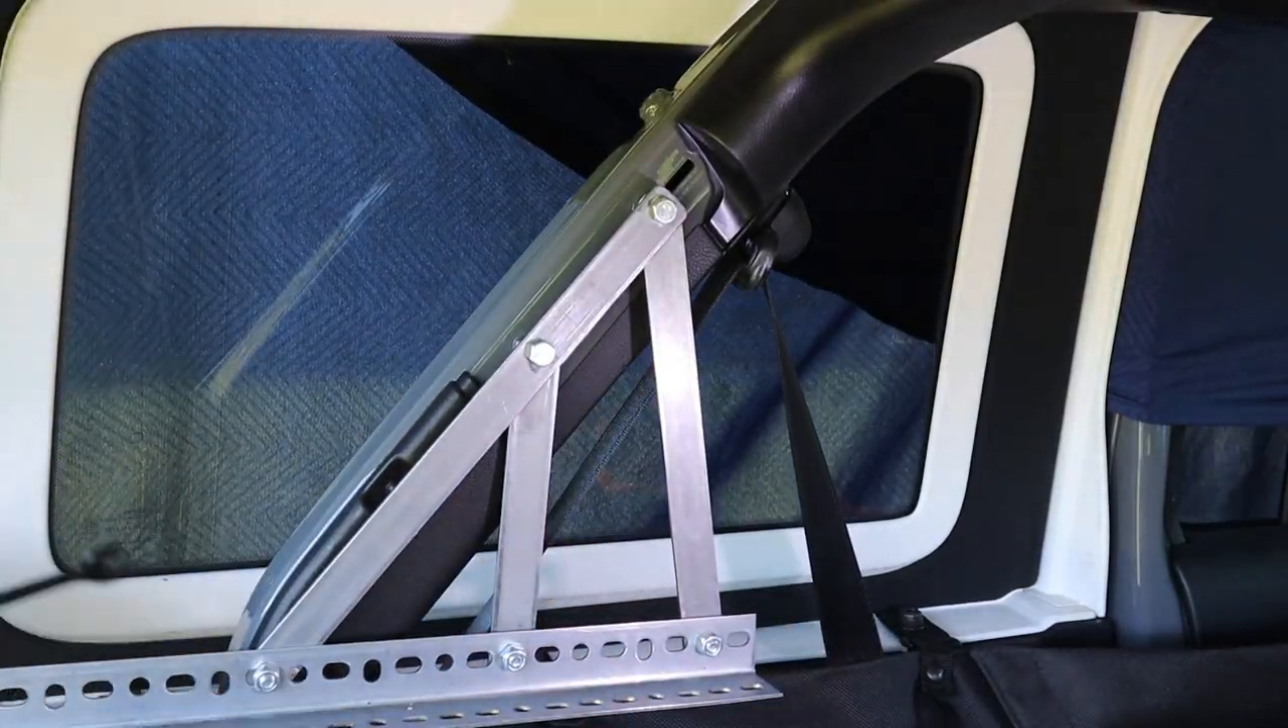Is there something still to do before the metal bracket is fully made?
No.